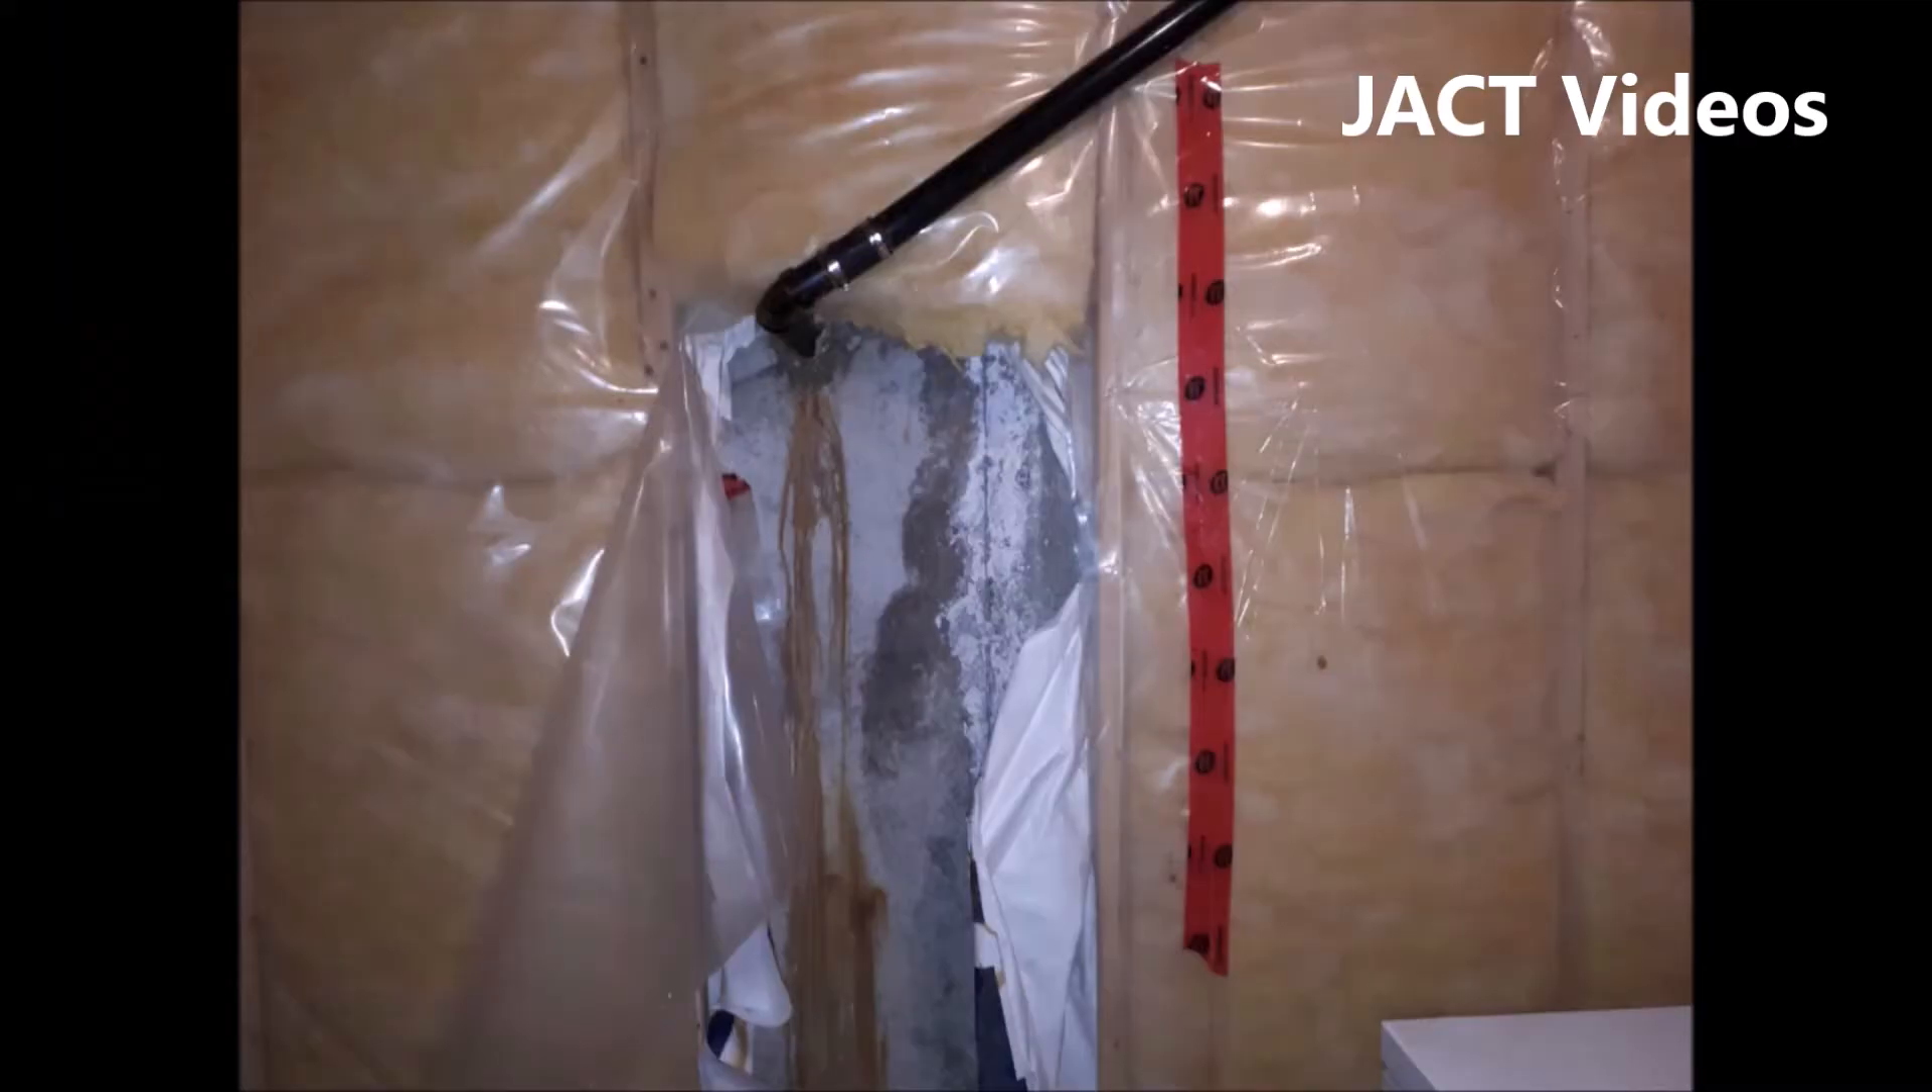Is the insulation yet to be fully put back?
Yes.